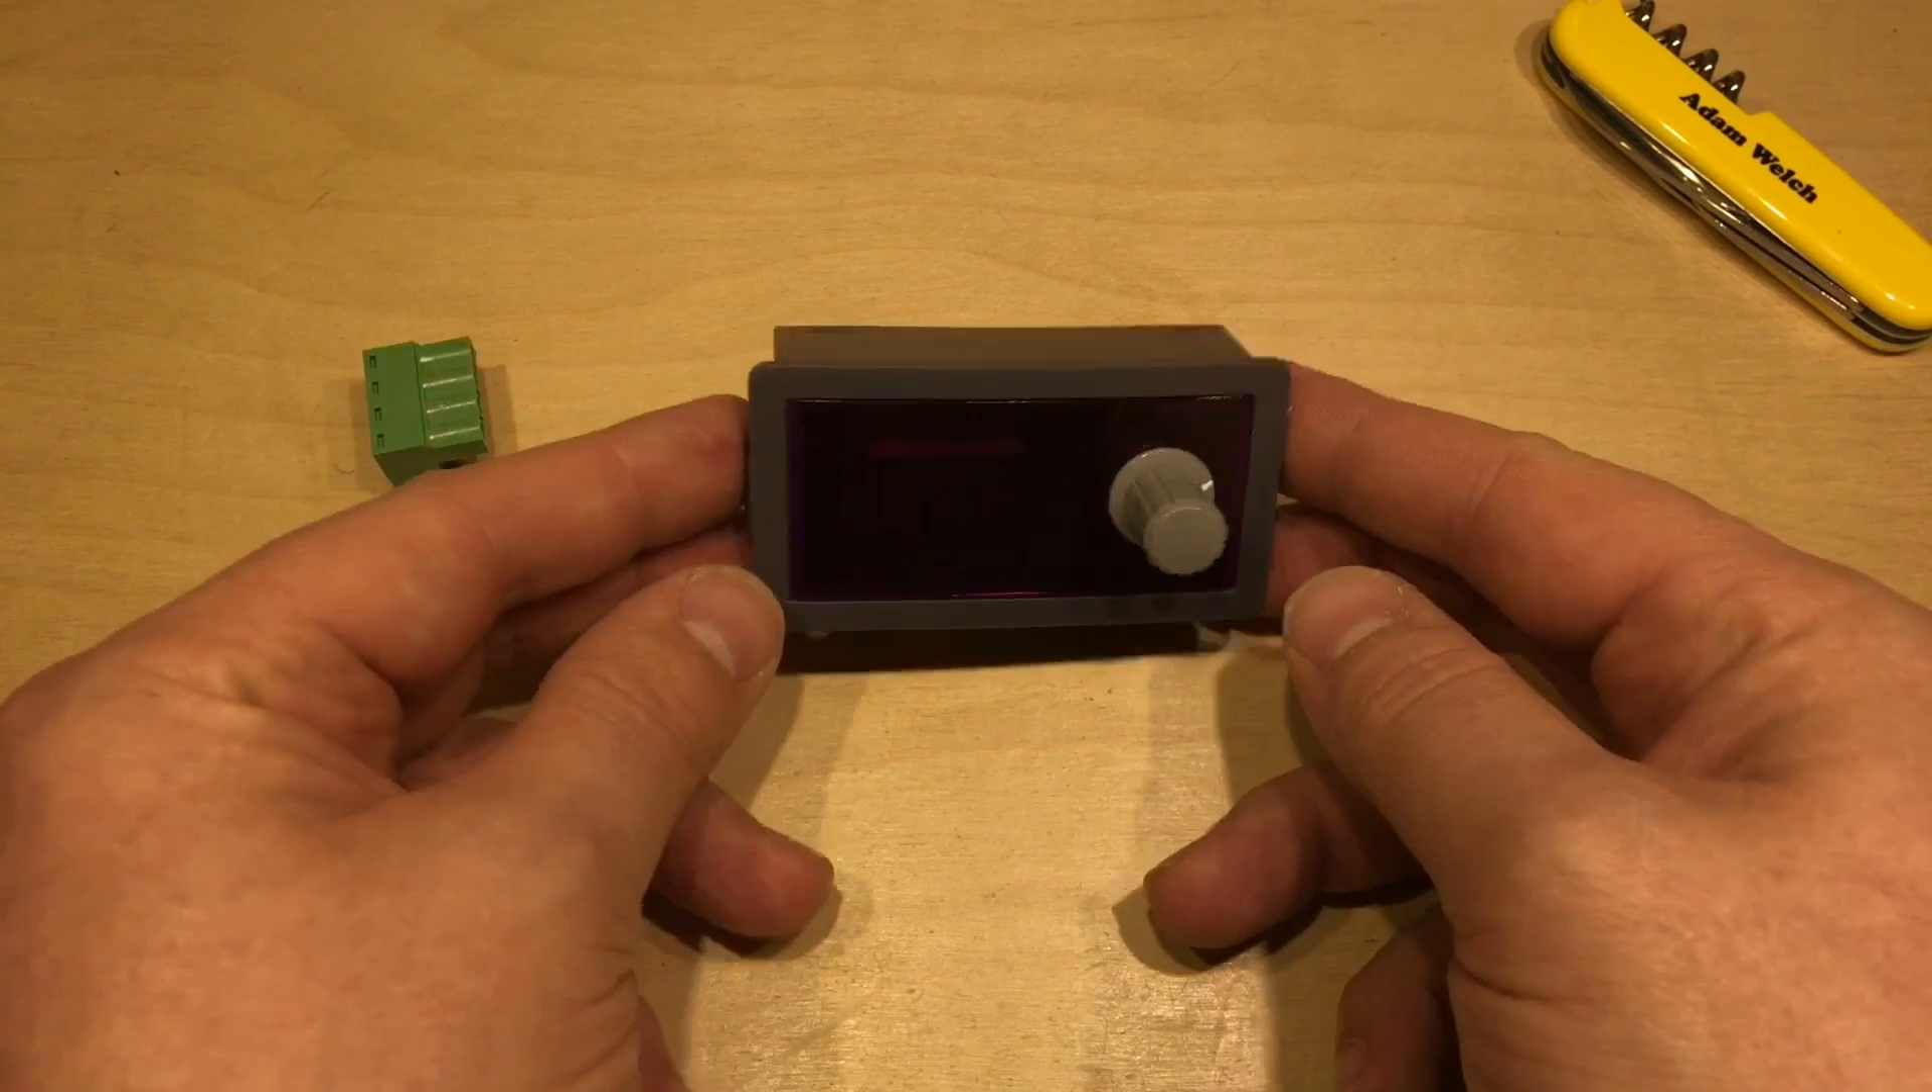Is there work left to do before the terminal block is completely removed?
No.